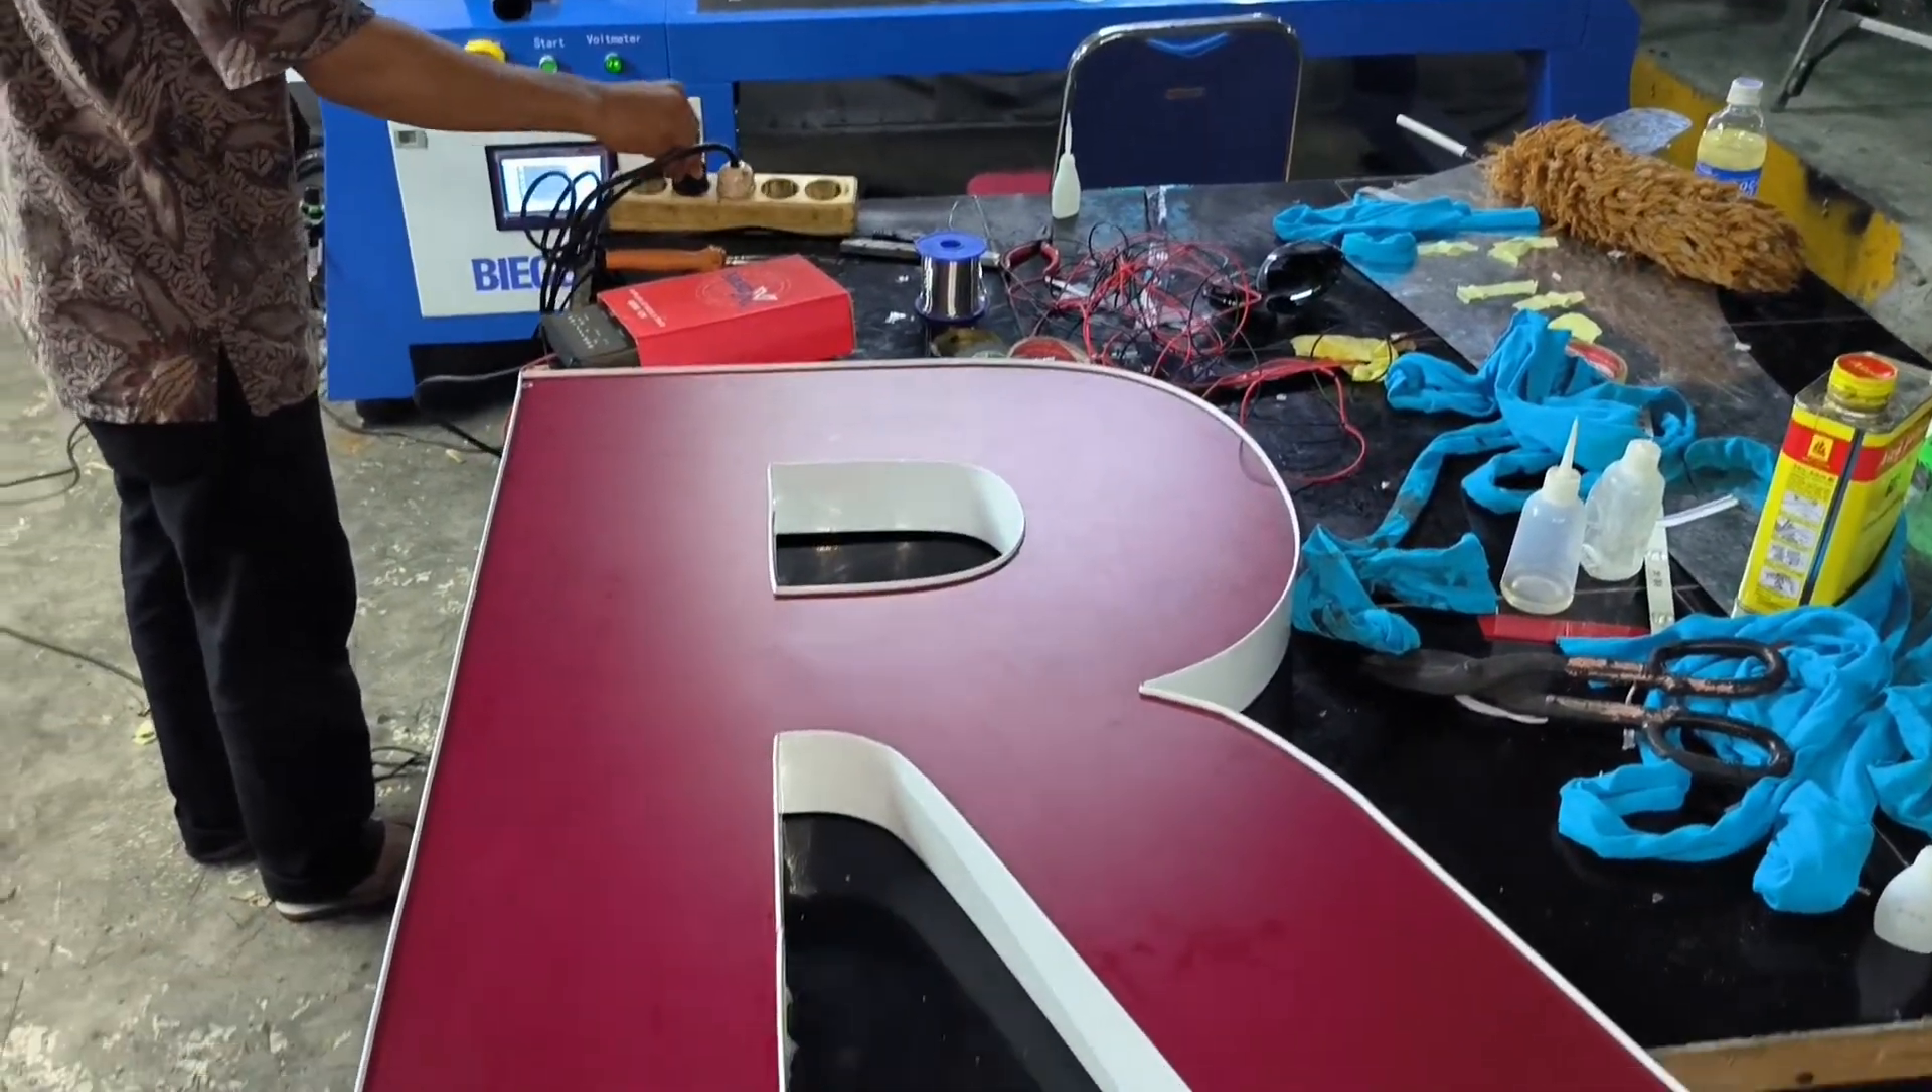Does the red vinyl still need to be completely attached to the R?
No.